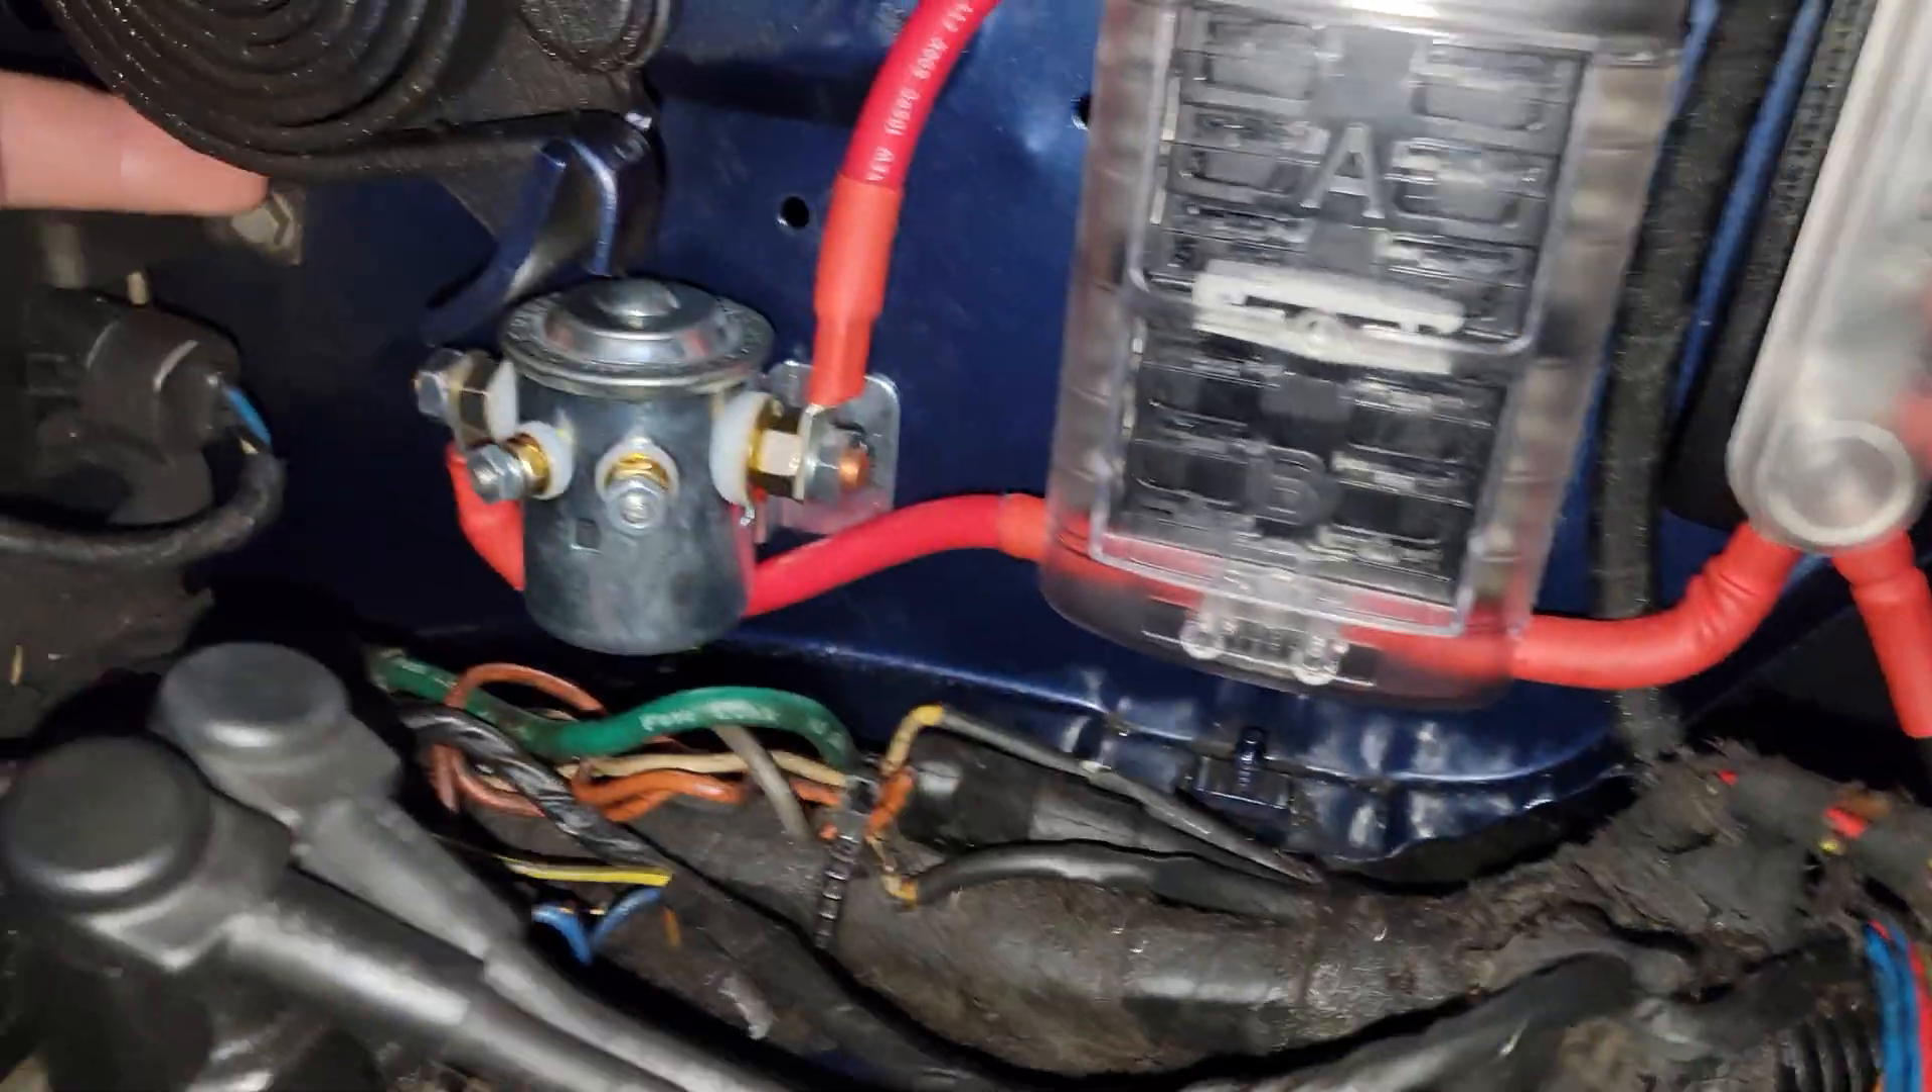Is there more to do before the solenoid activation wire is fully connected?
Yes.